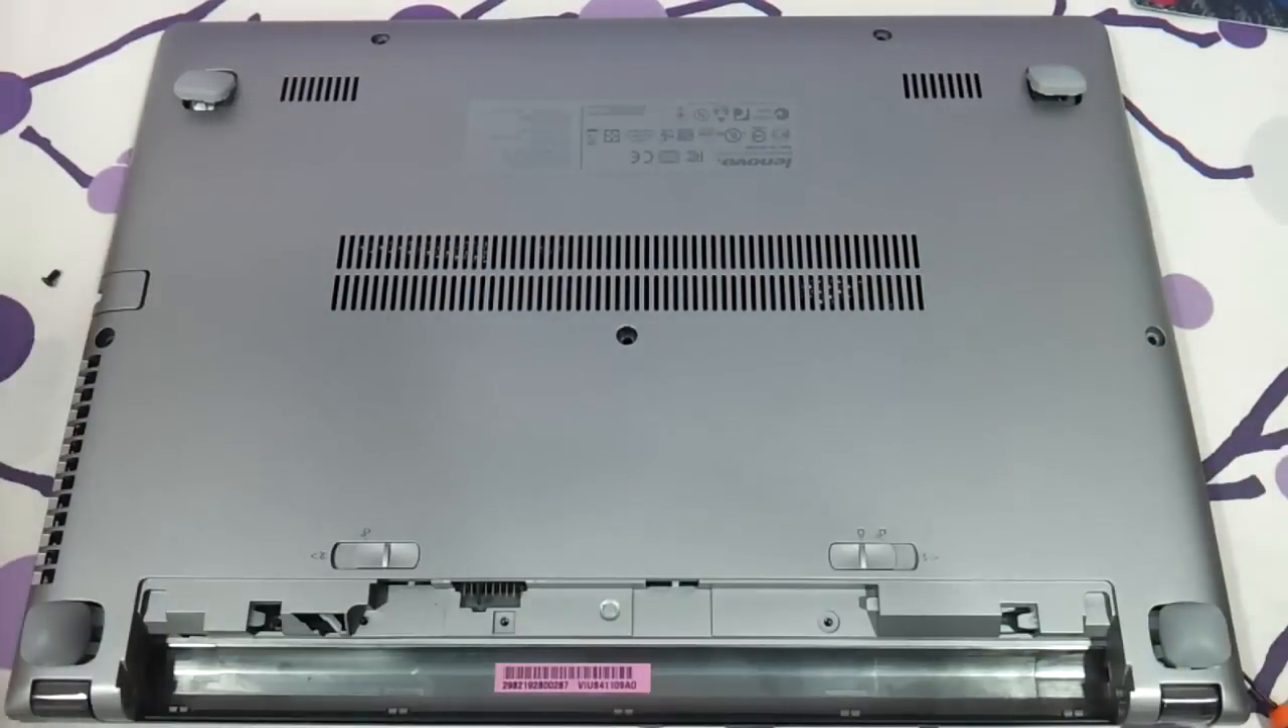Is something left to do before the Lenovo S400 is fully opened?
Yes.